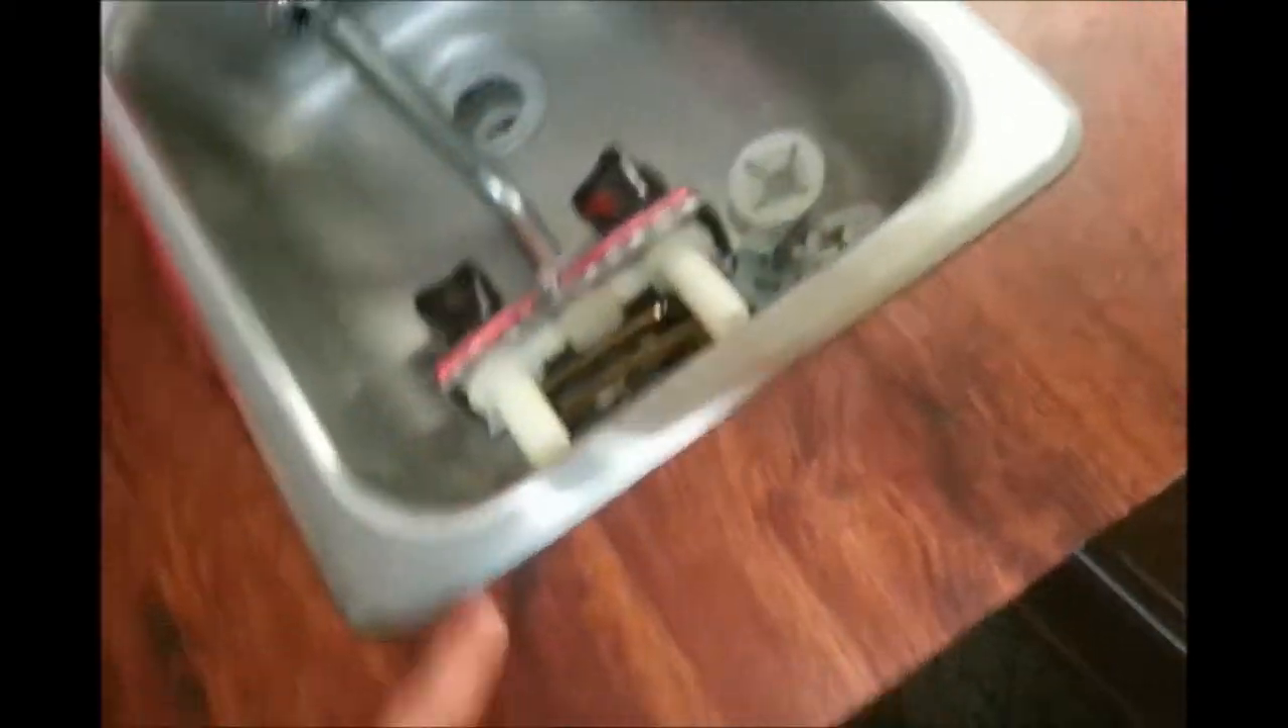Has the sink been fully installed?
No.